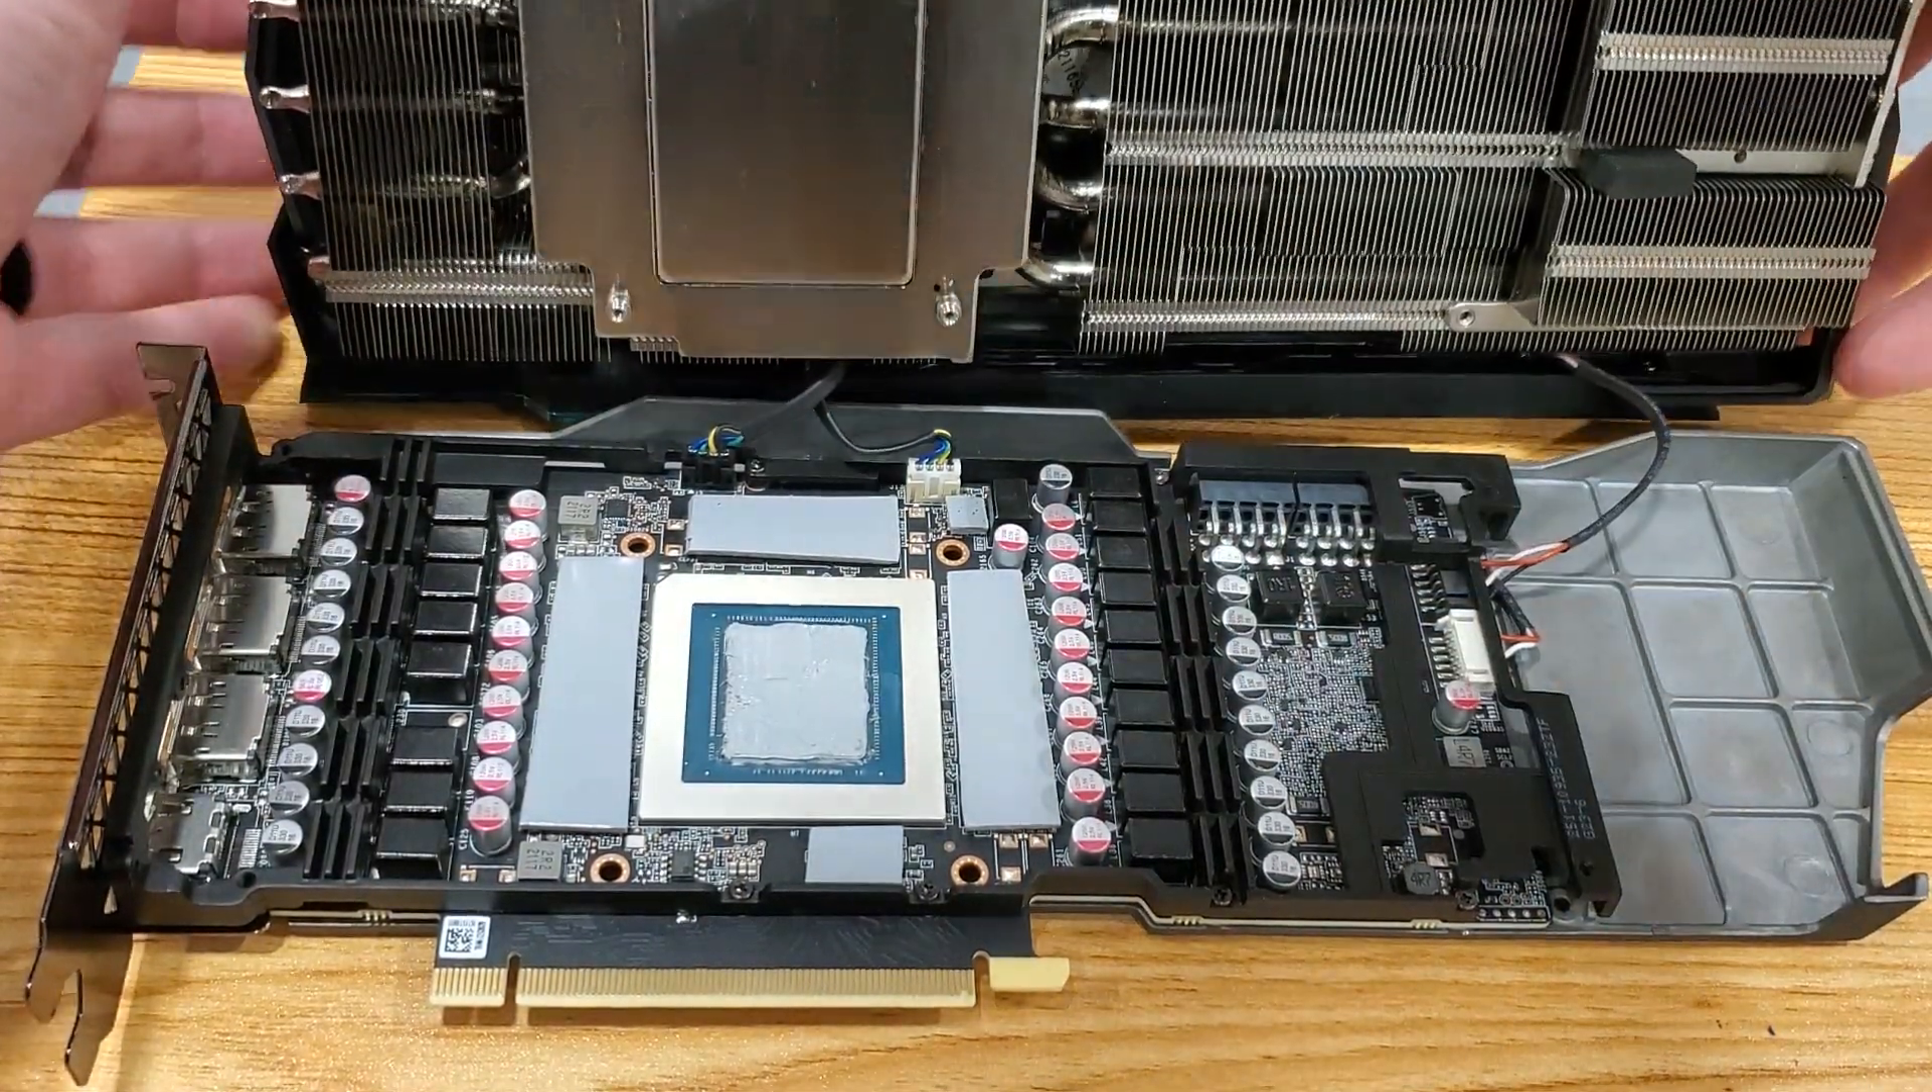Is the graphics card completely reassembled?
No.